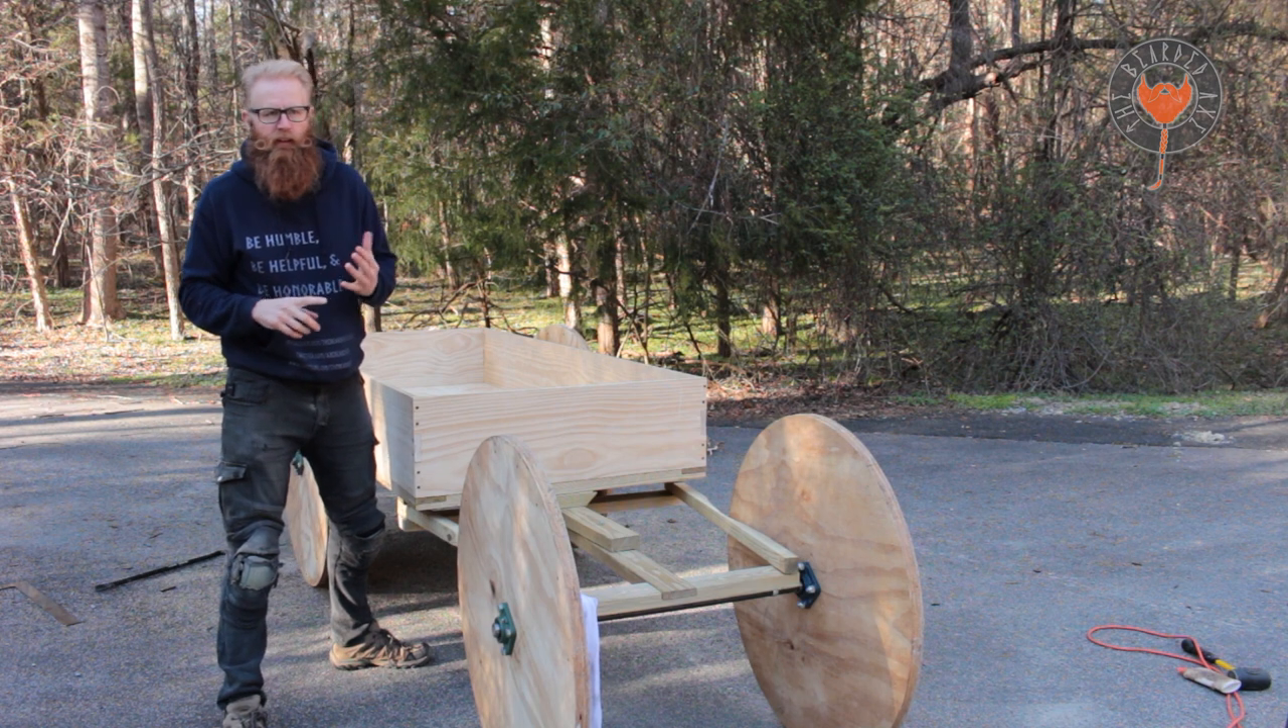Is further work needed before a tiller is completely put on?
Yes.